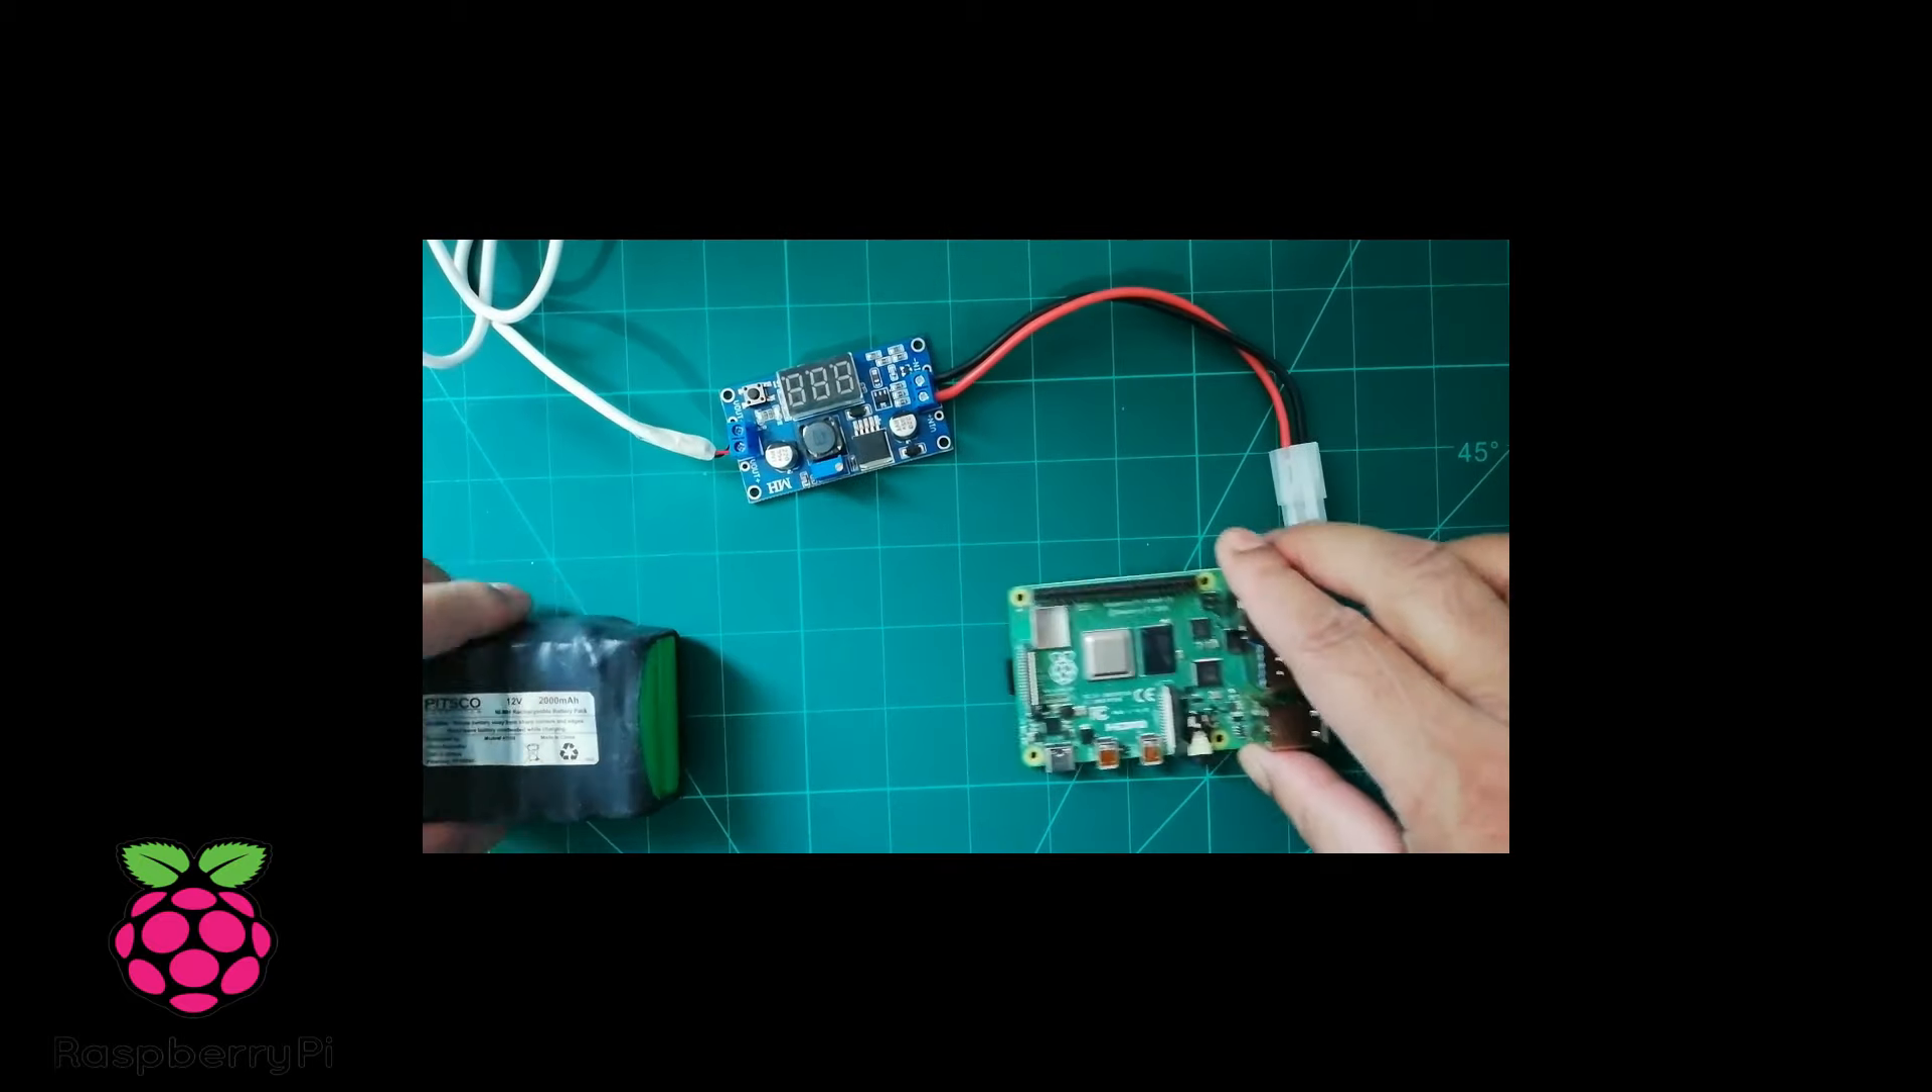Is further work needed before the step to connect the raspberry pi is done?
Yes.